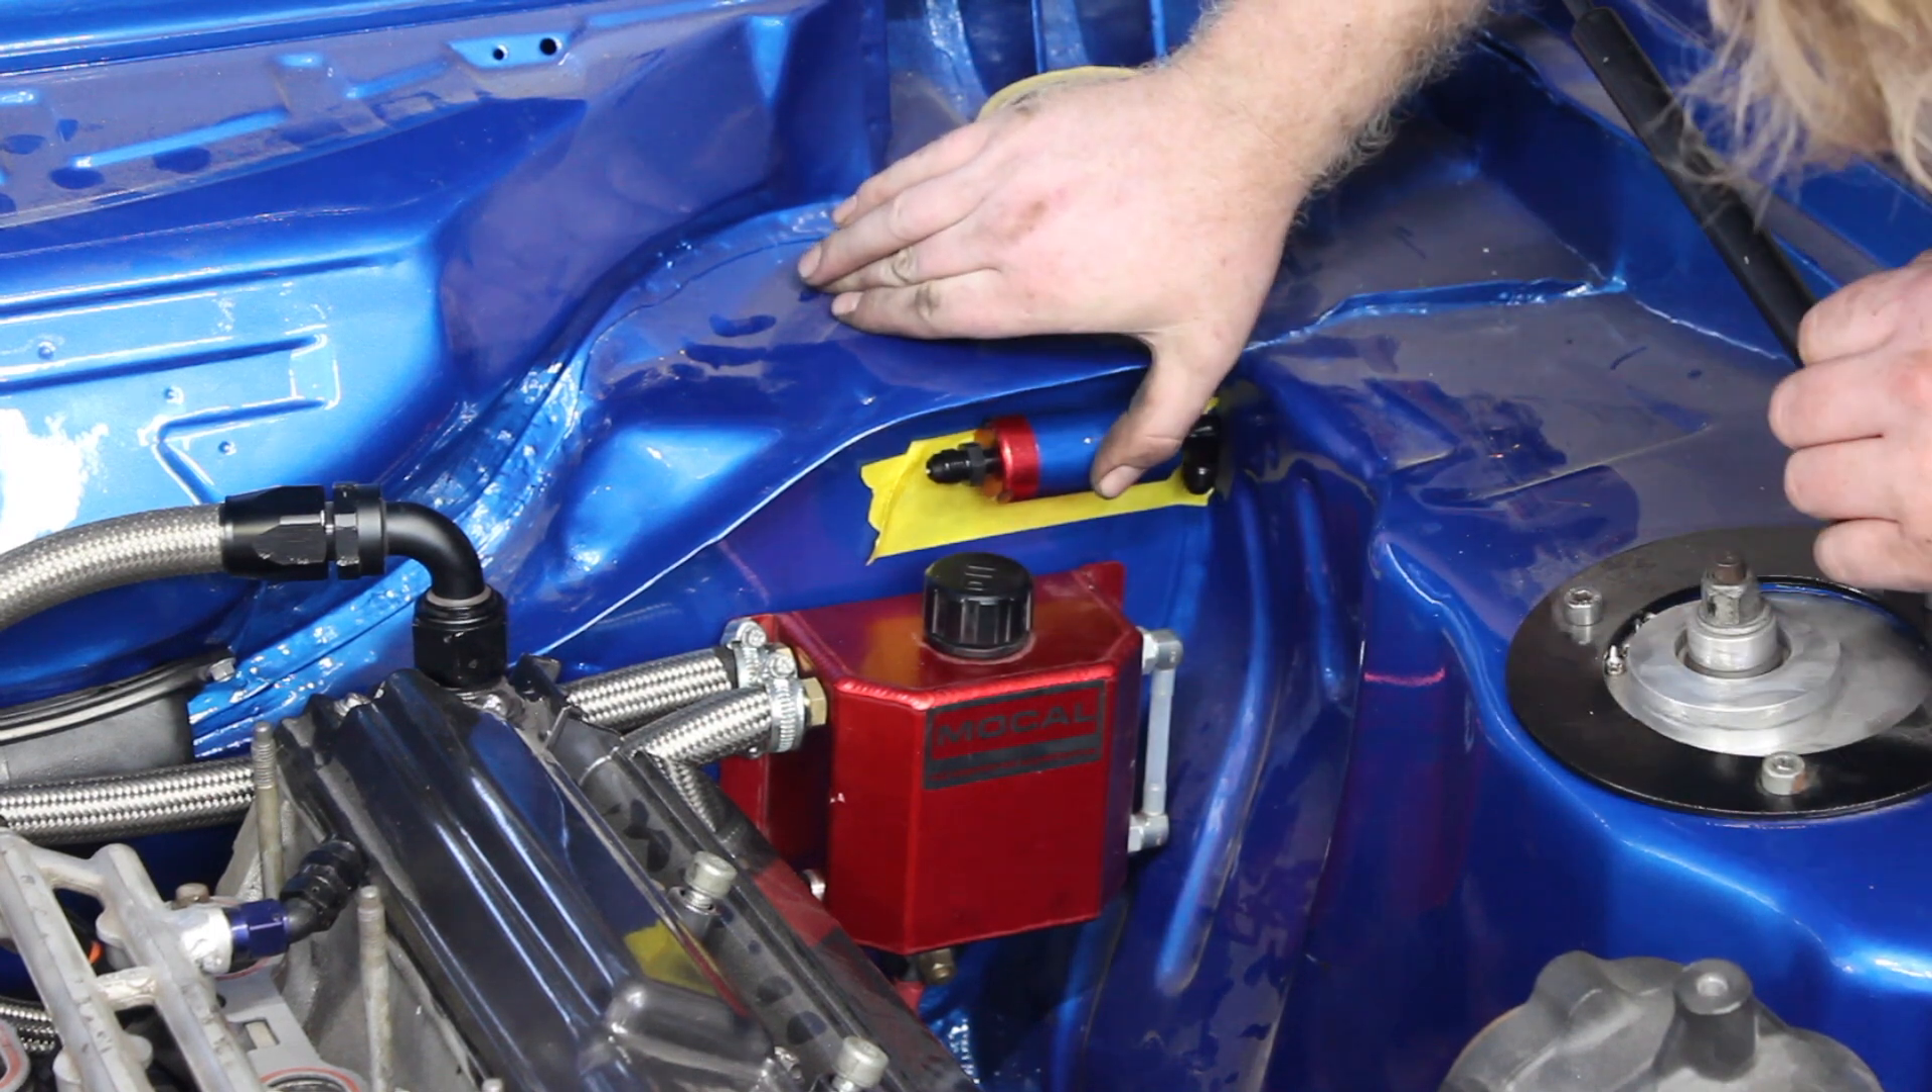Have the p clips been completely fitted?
No.